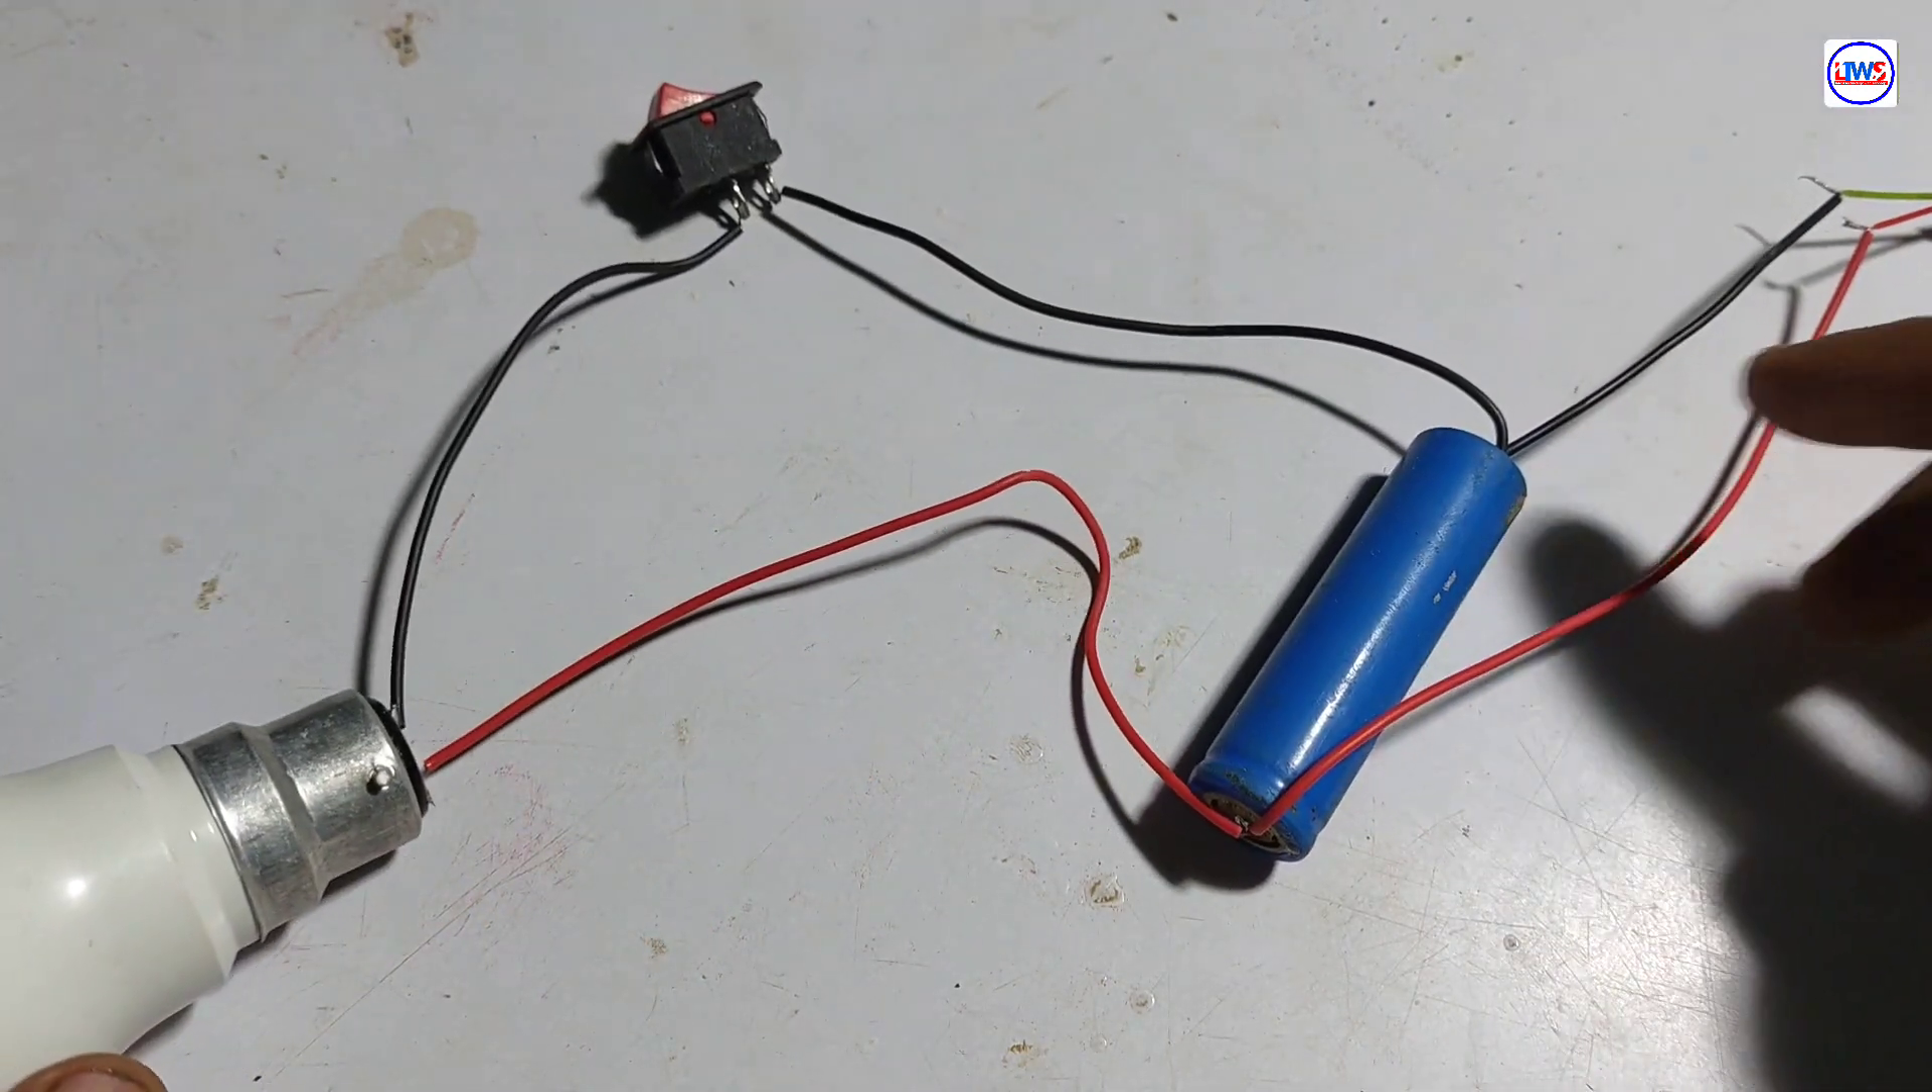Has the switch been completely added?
Yes.